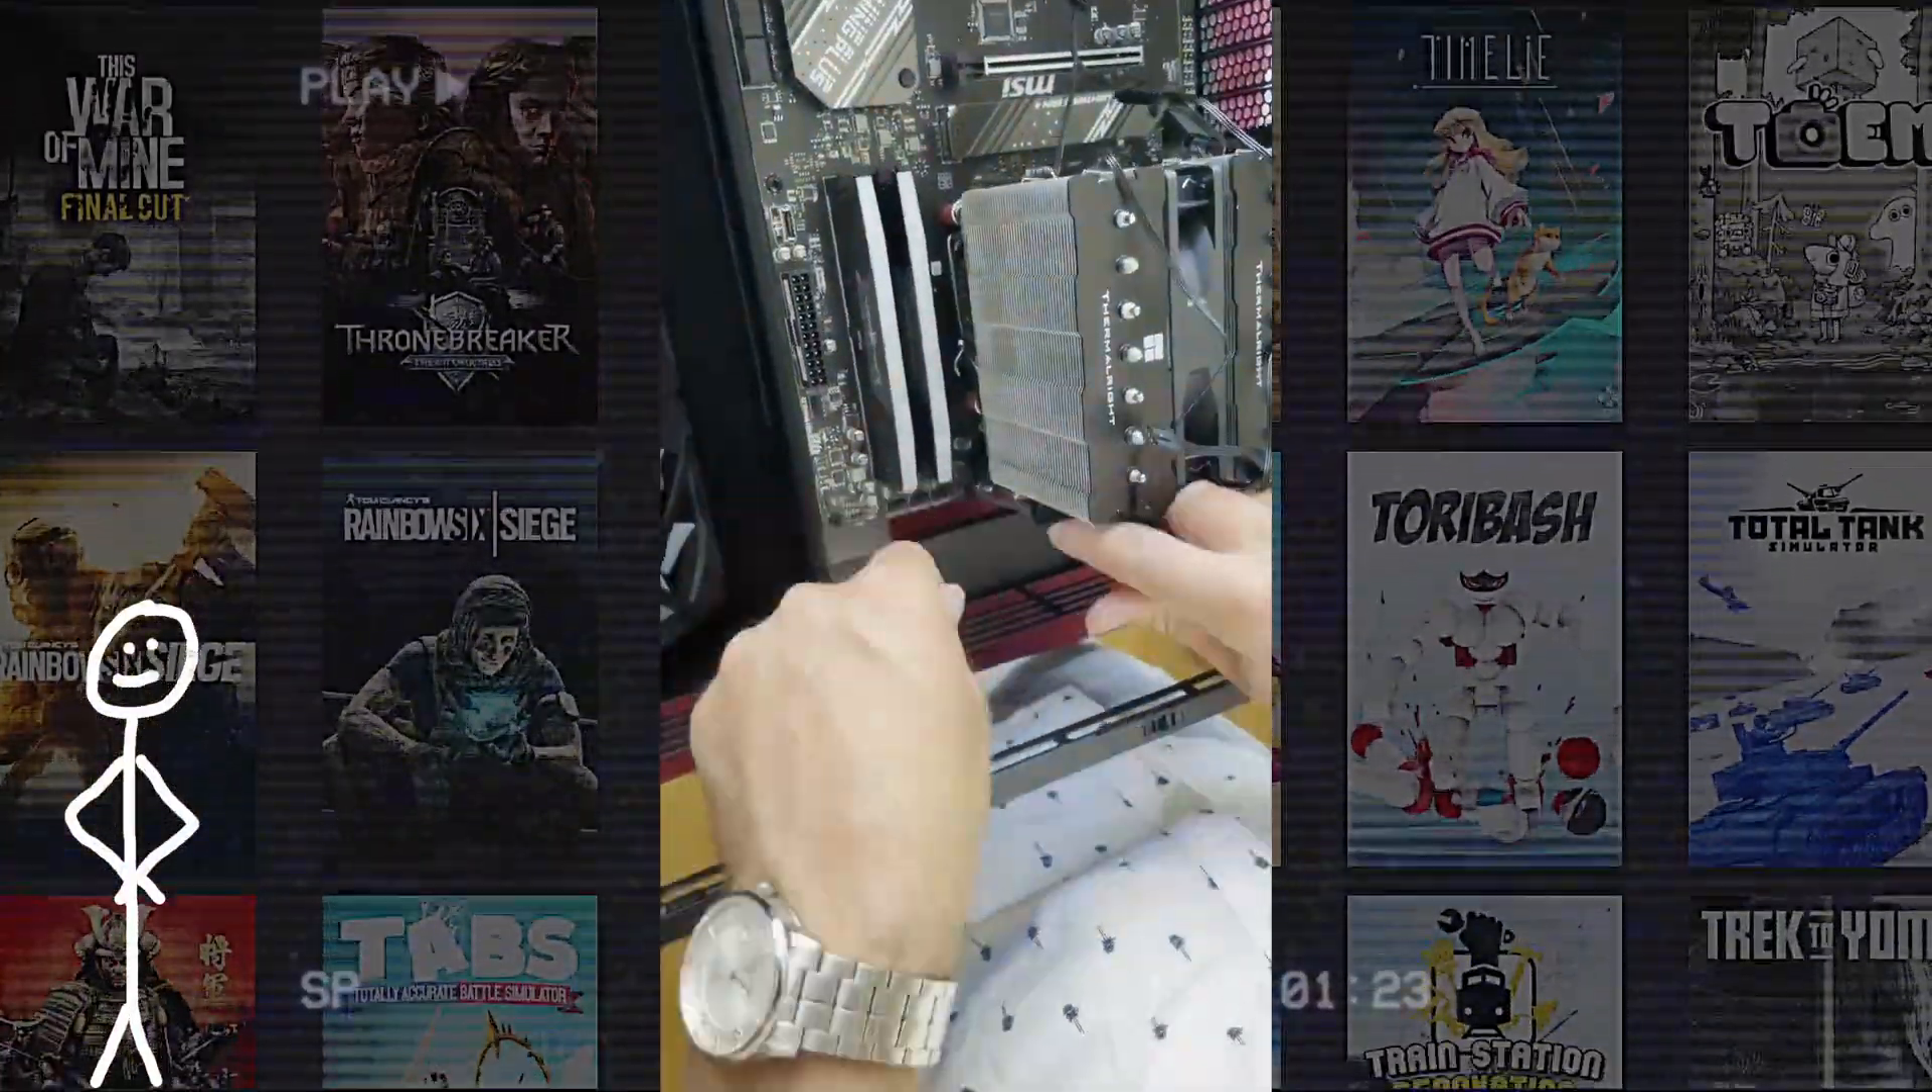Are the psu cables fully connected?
No.